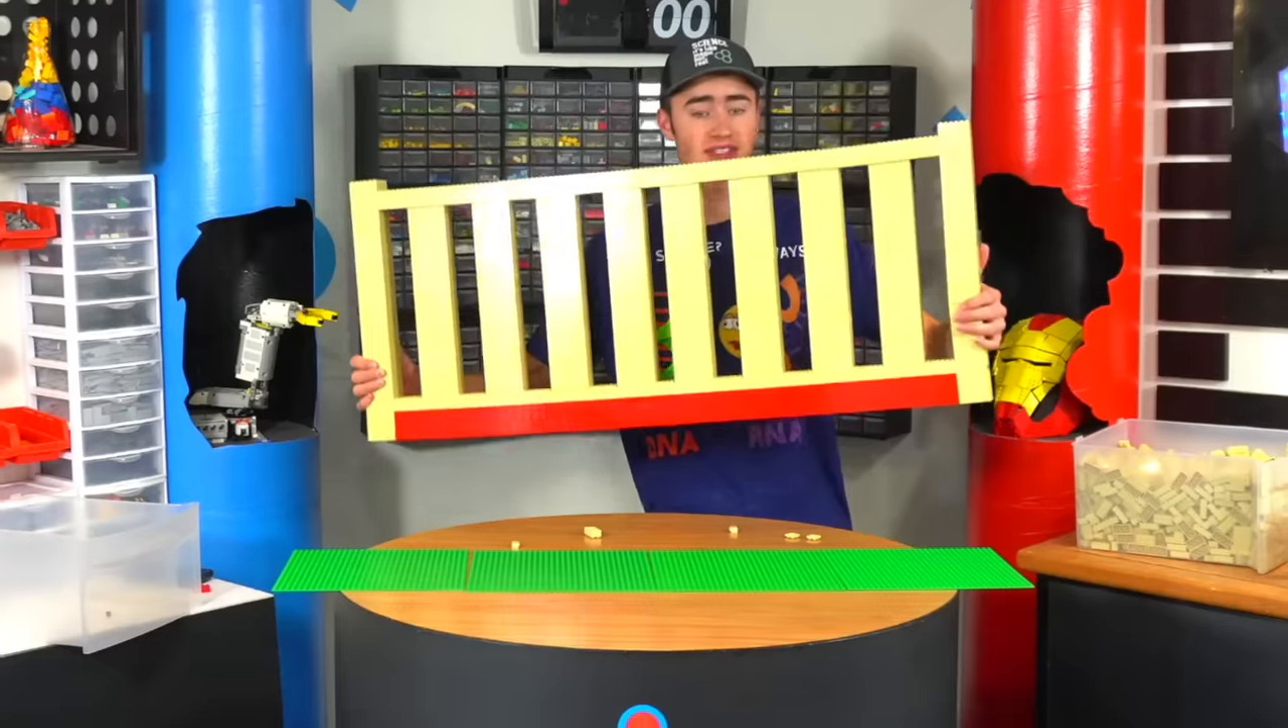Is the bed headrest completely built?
Yes.